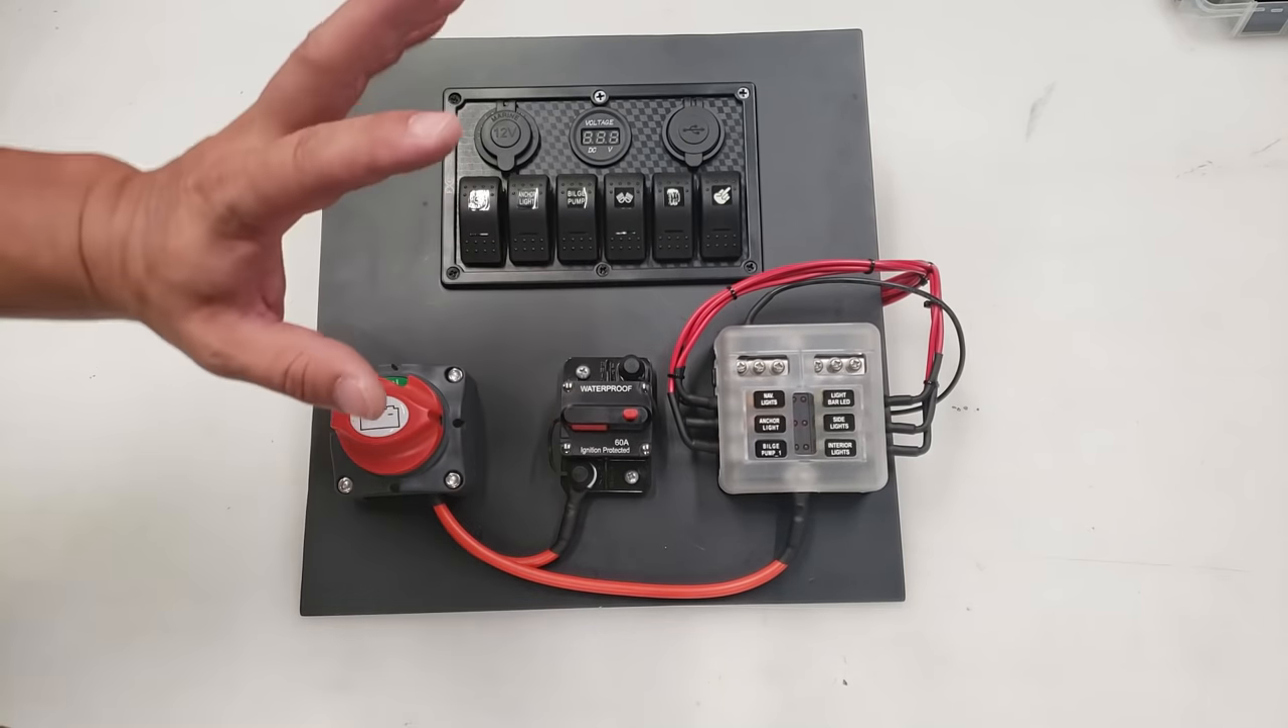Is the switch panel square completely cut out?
Yes.